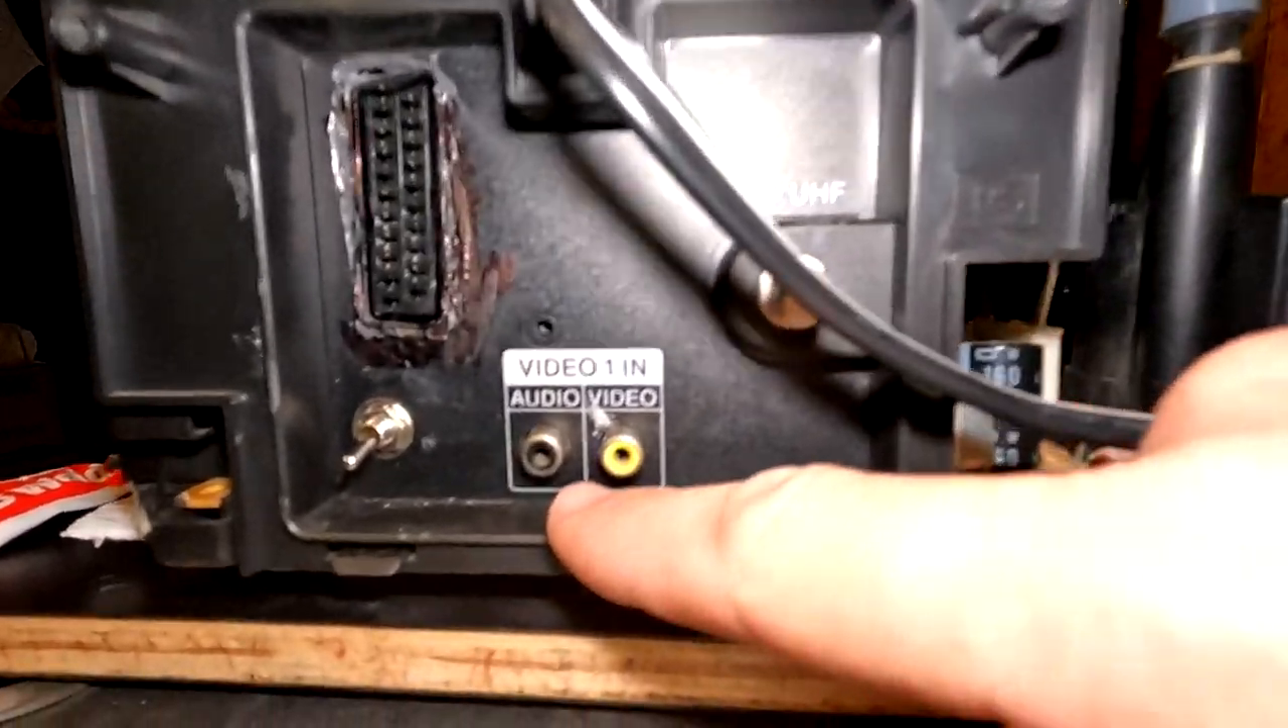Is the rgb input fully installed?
Yes.